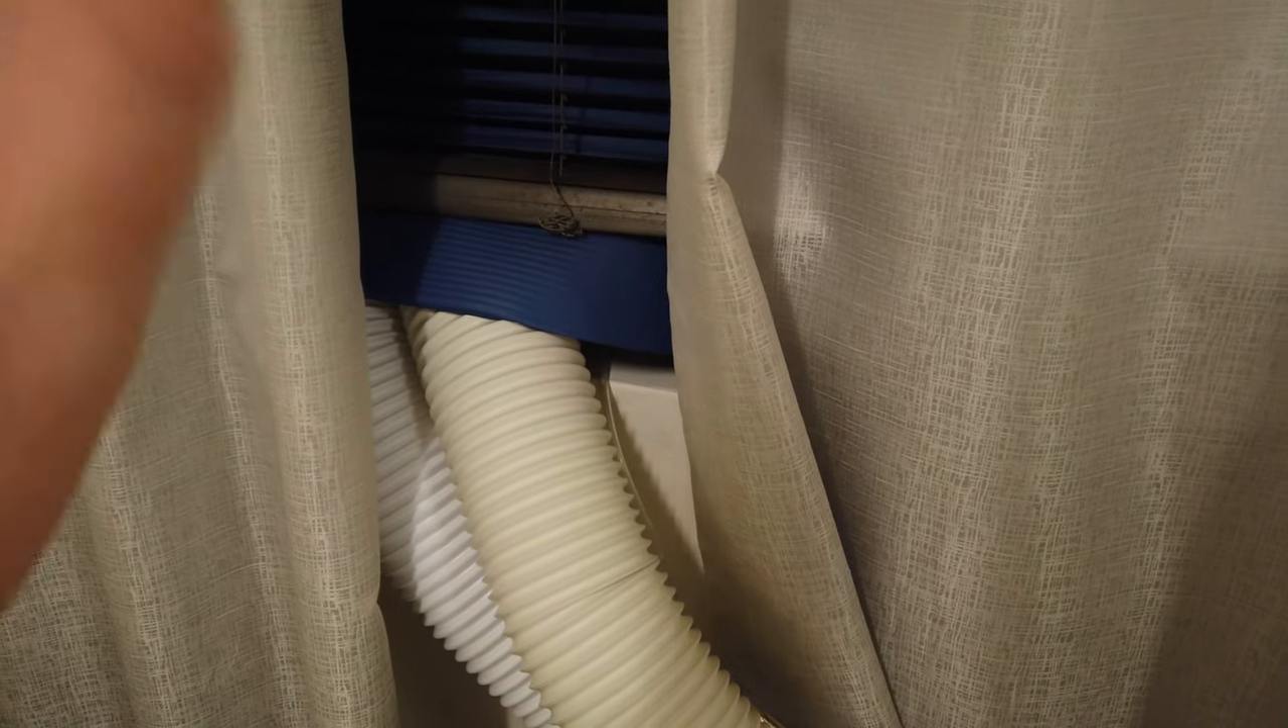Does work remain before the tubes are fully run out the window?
No.